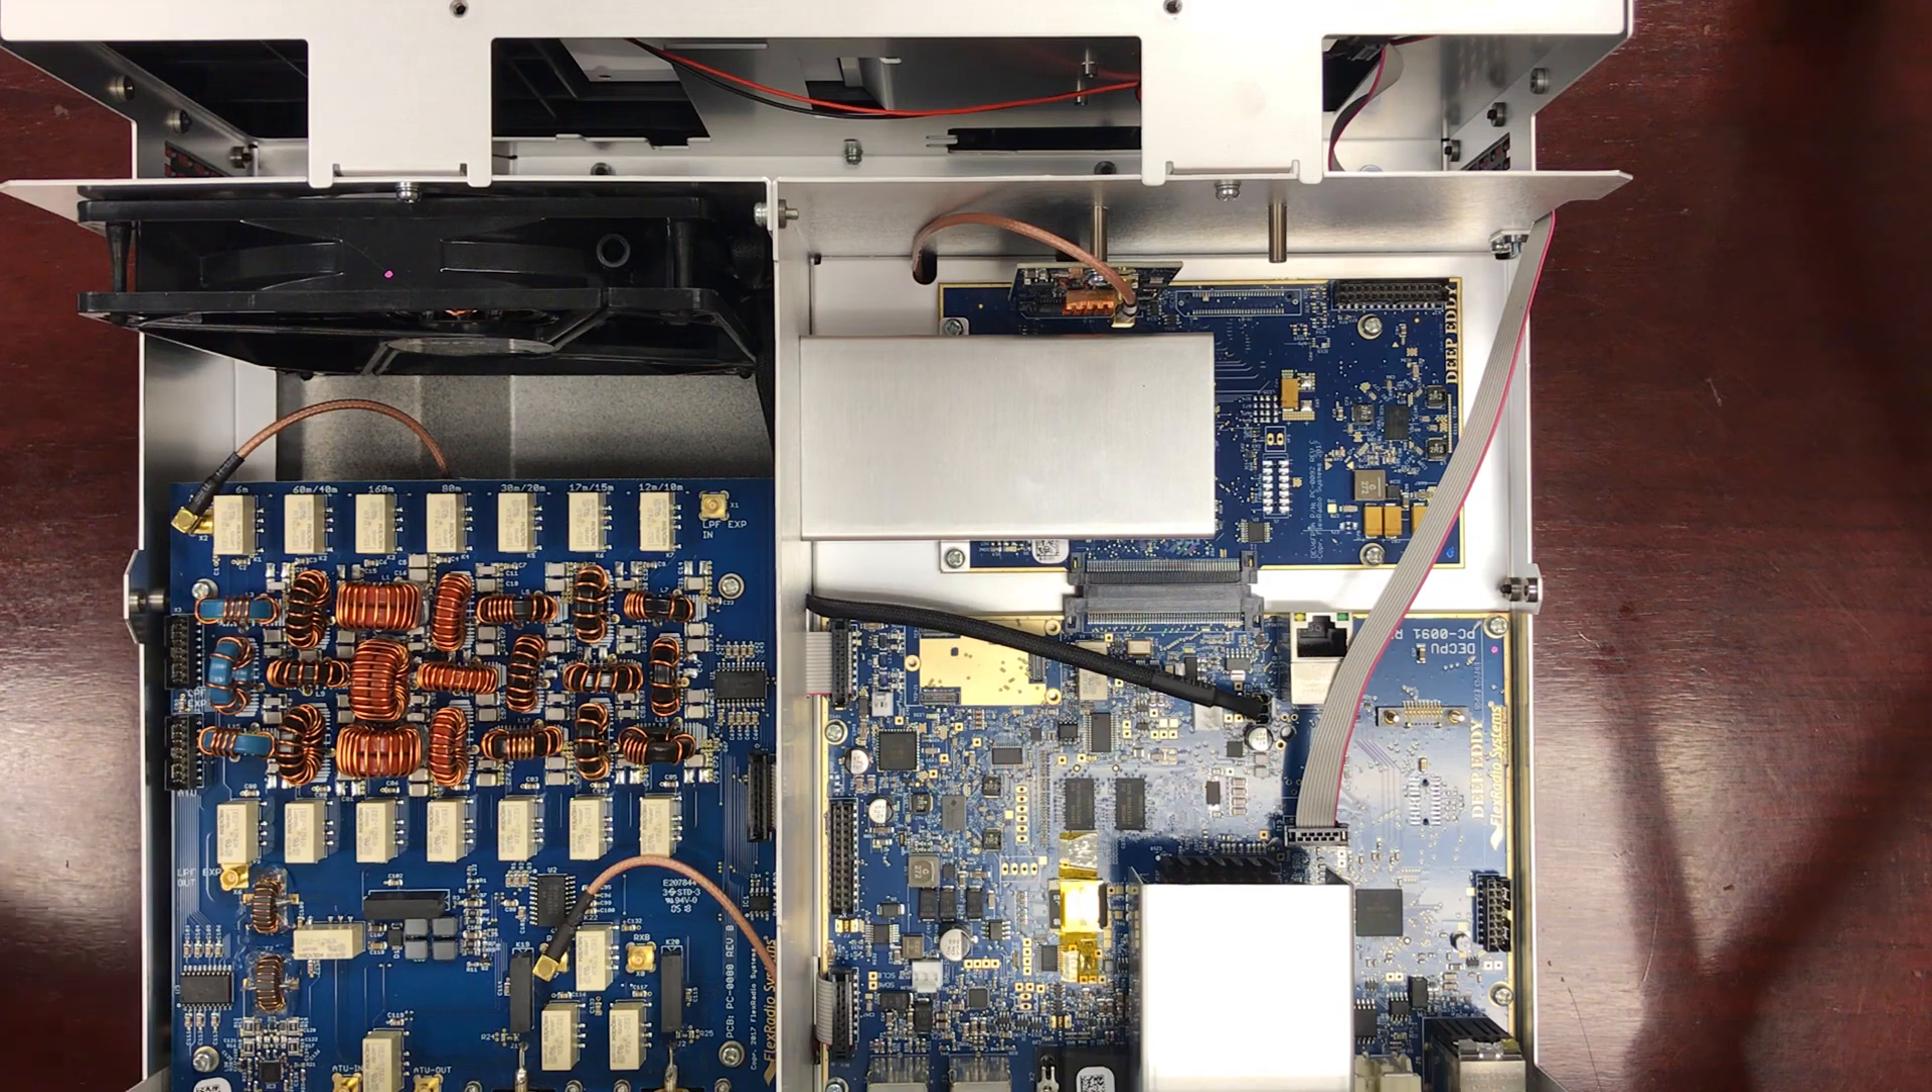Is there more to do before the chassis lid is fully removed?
No.